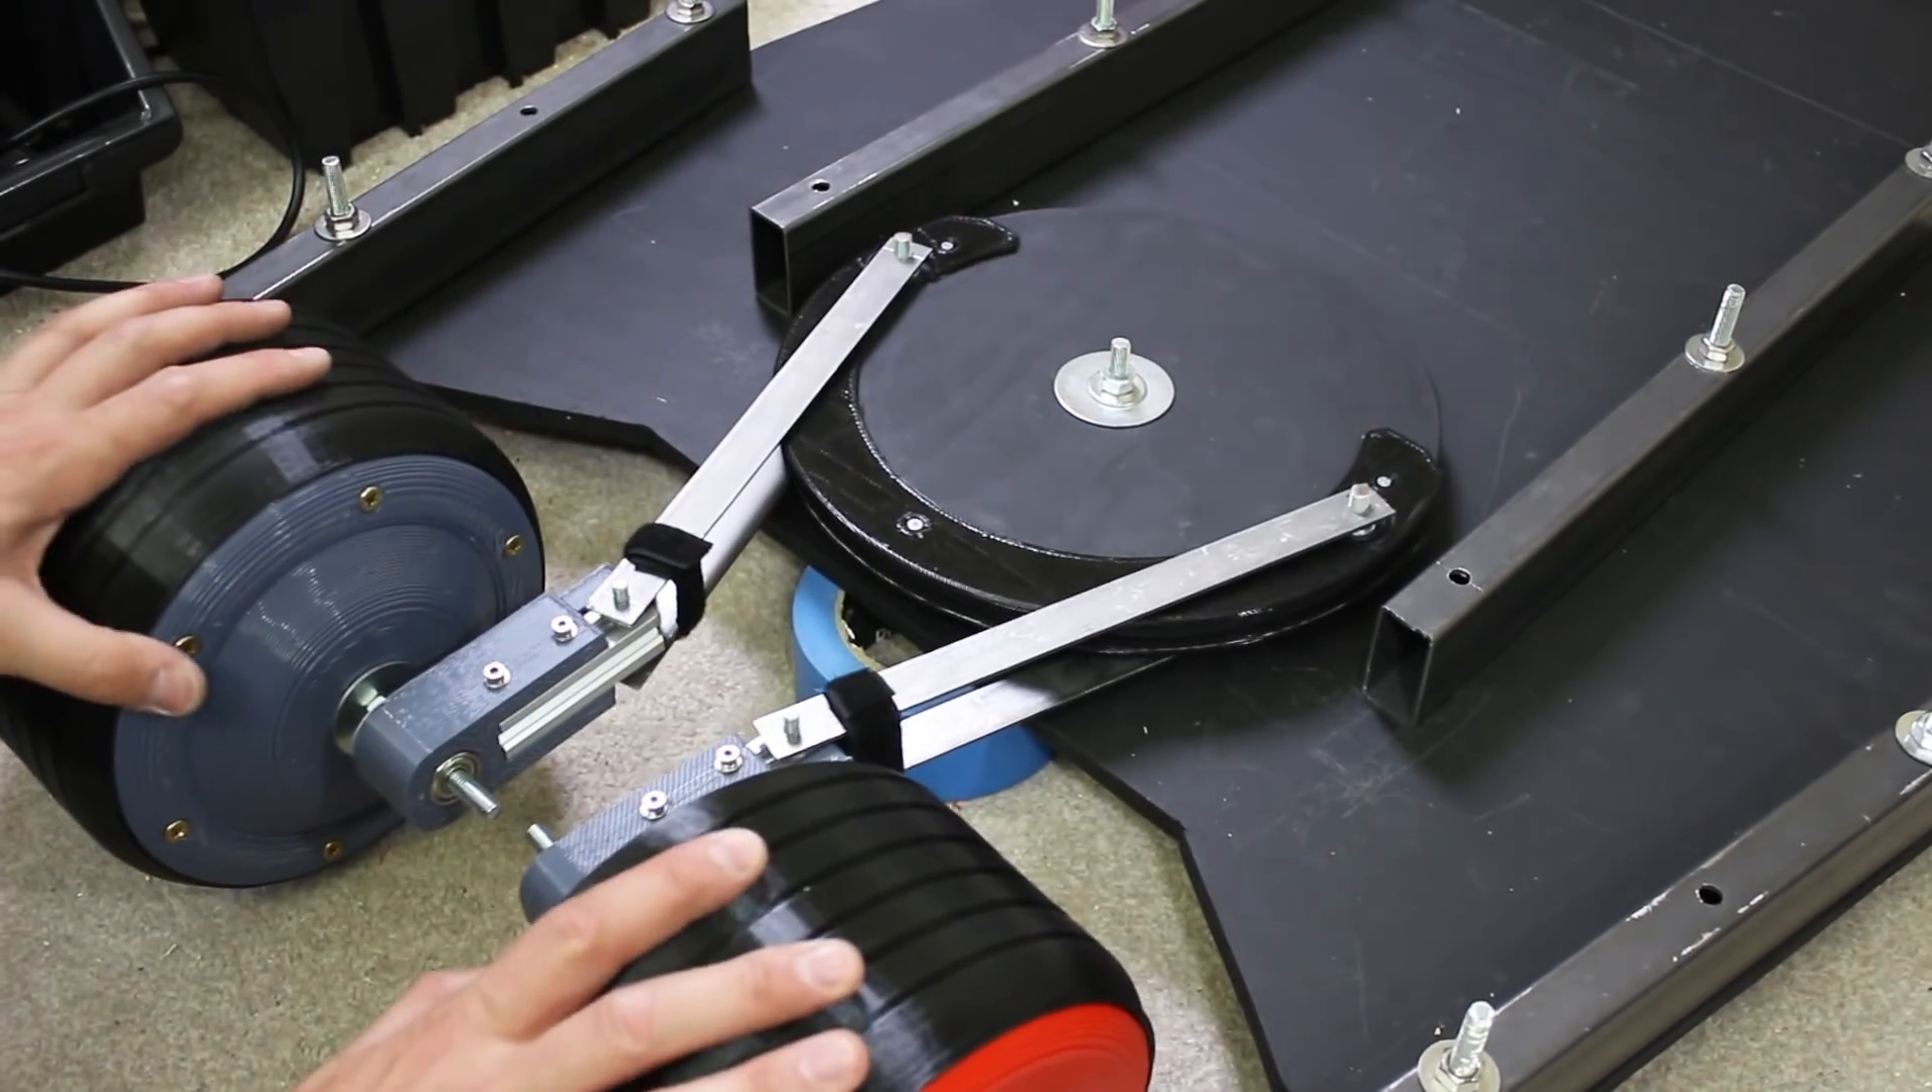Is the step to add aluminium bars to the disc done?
Yes.